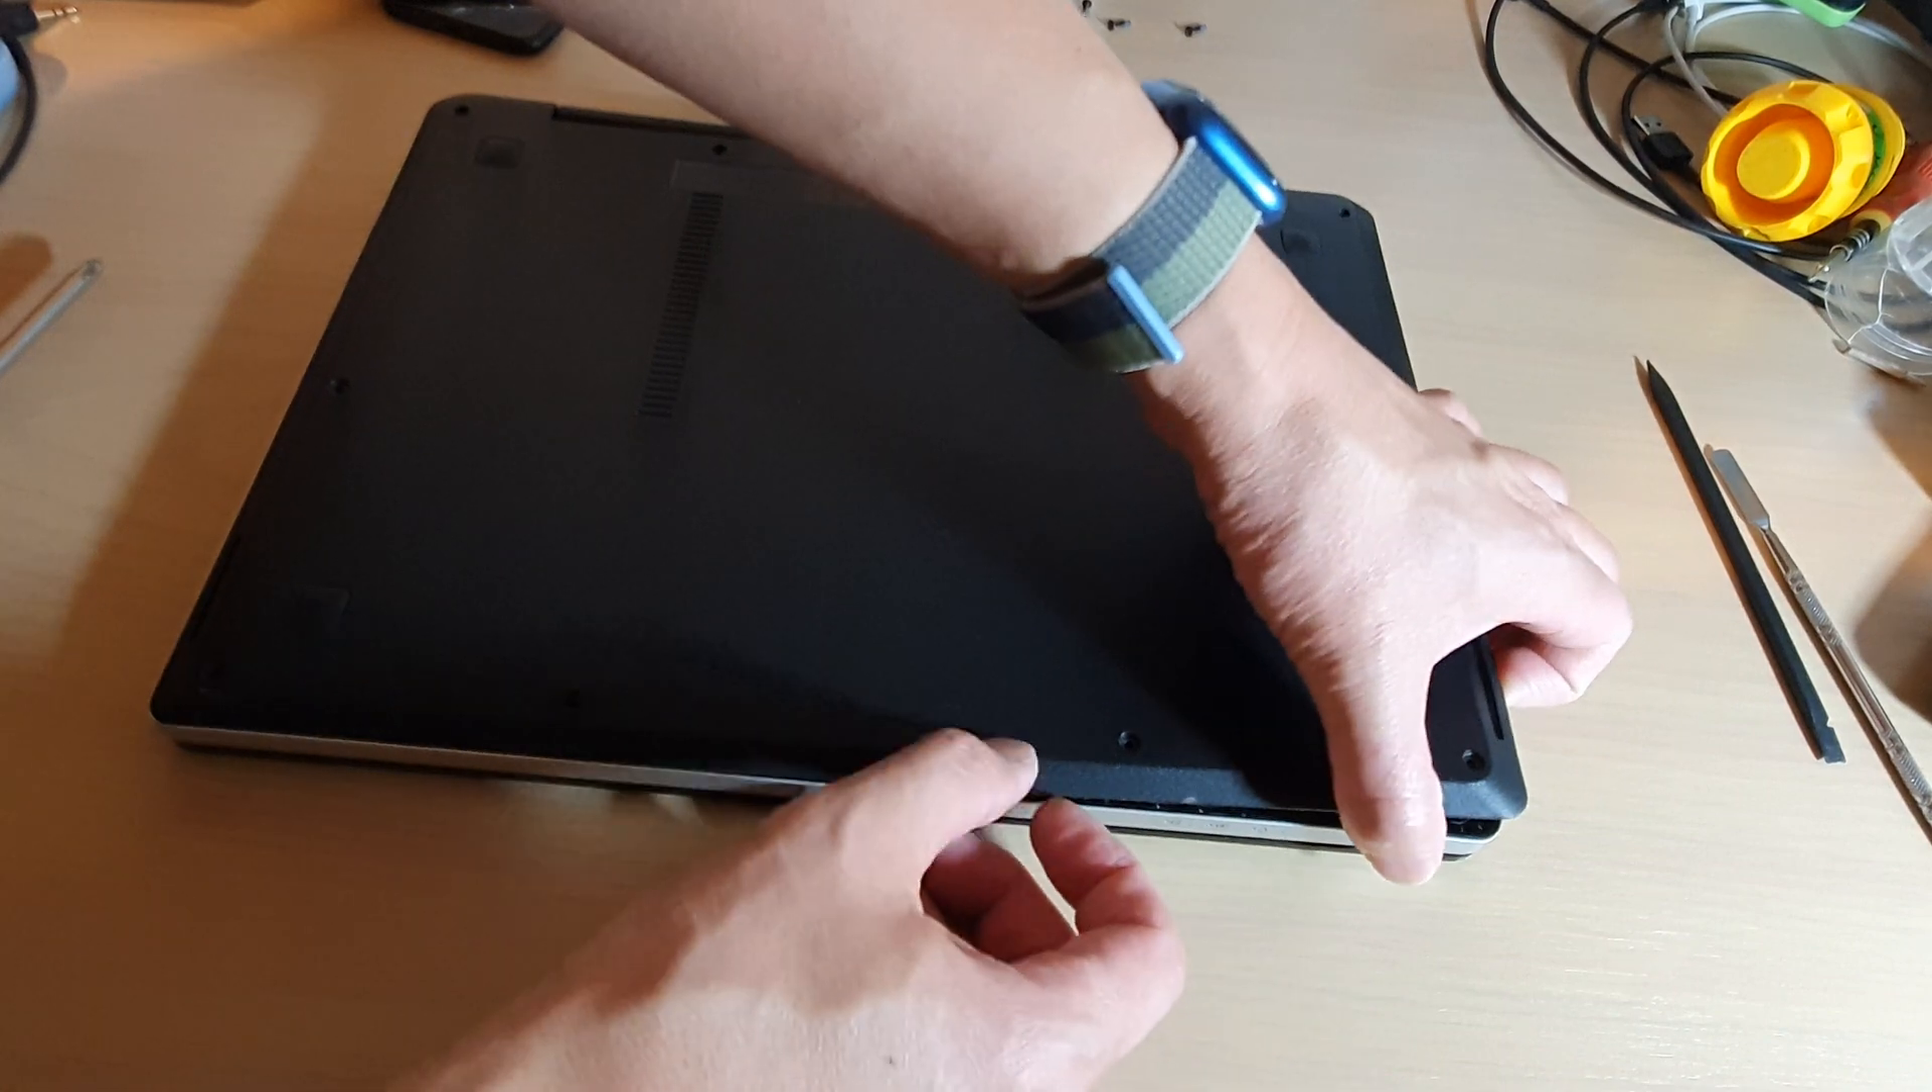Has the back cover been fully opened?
No.